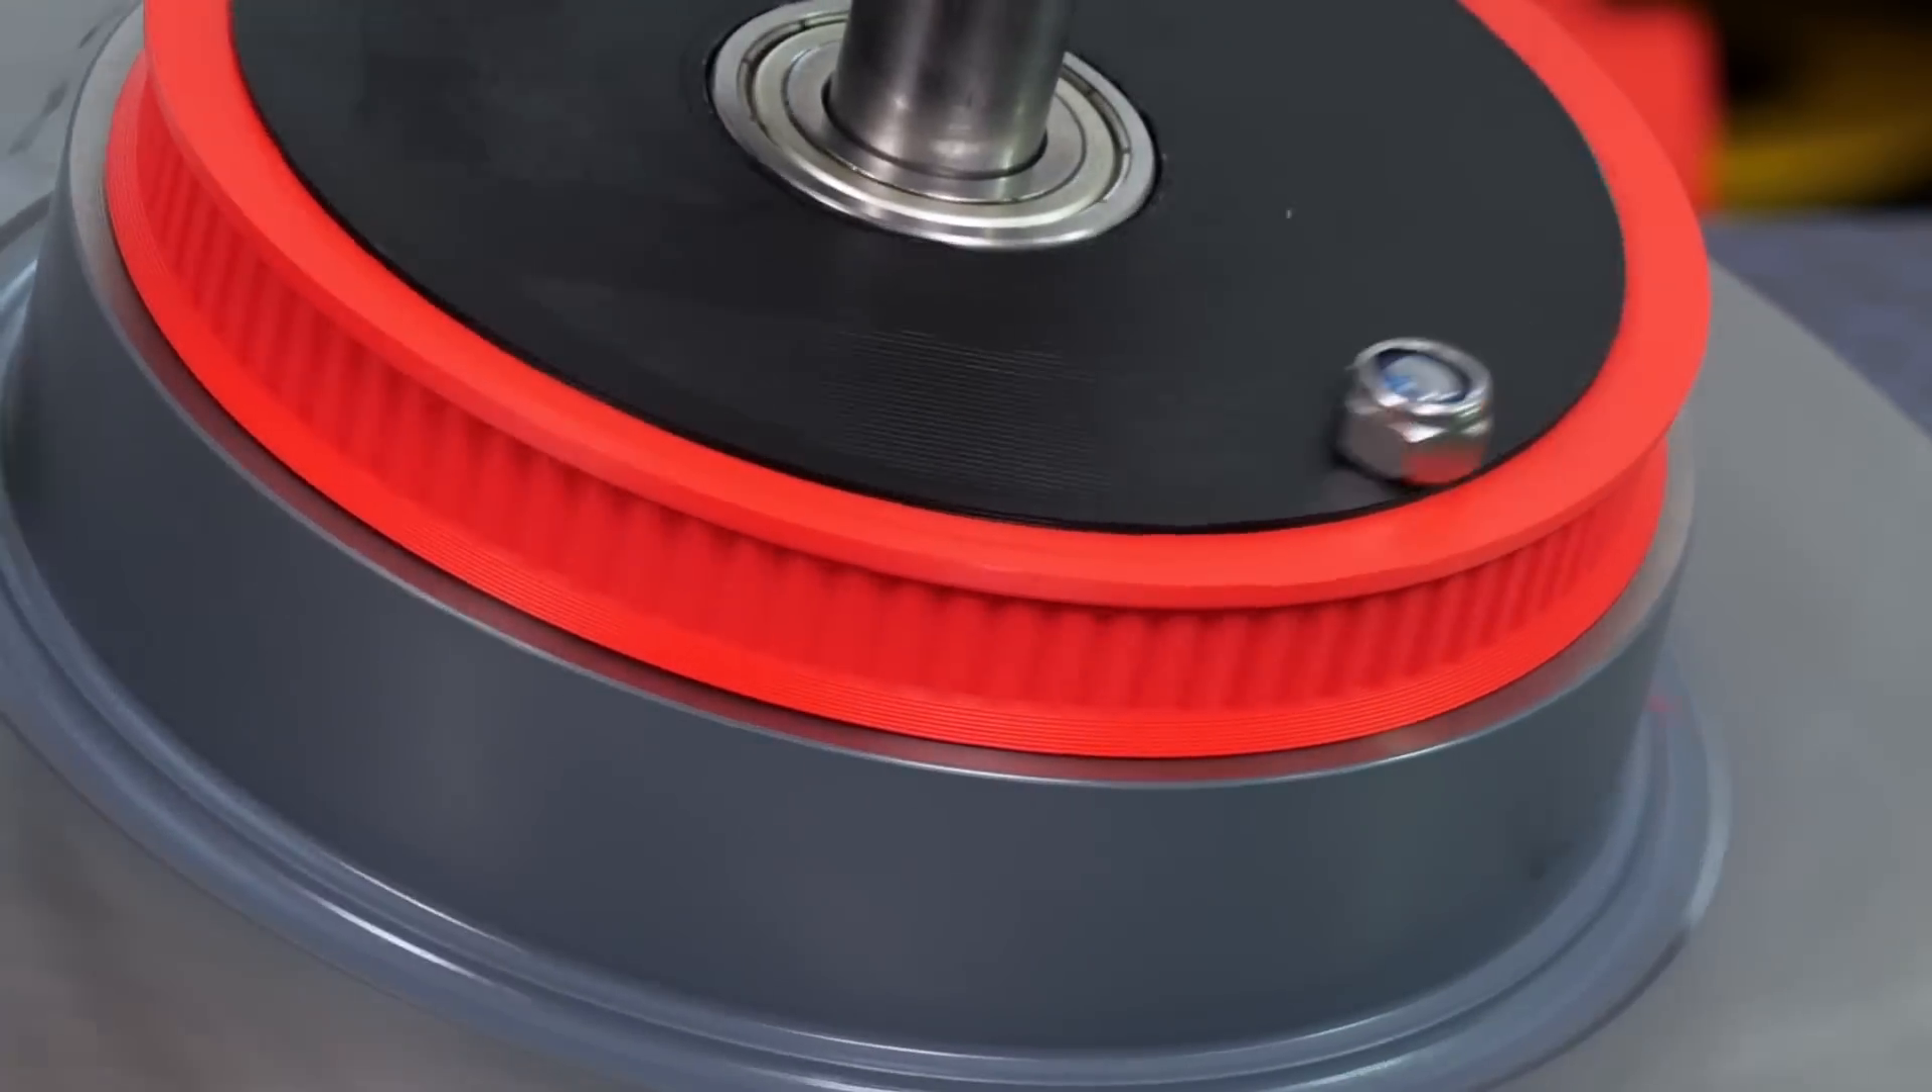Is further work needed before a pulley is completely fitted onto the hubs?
No.